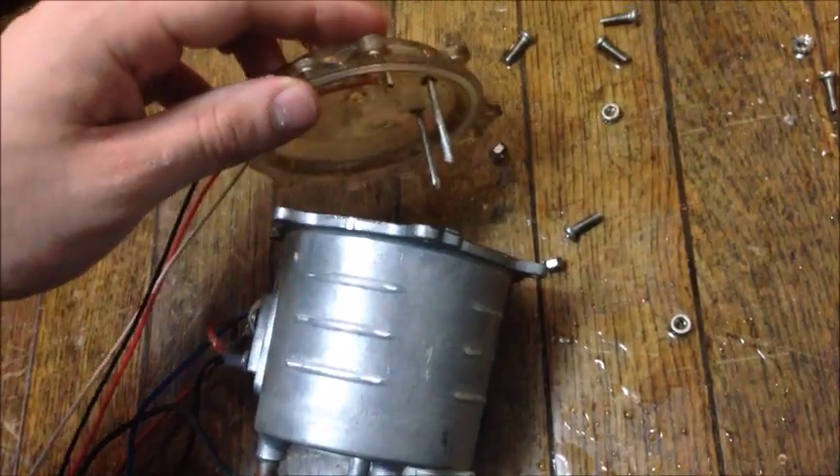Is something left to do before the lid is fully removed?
No.